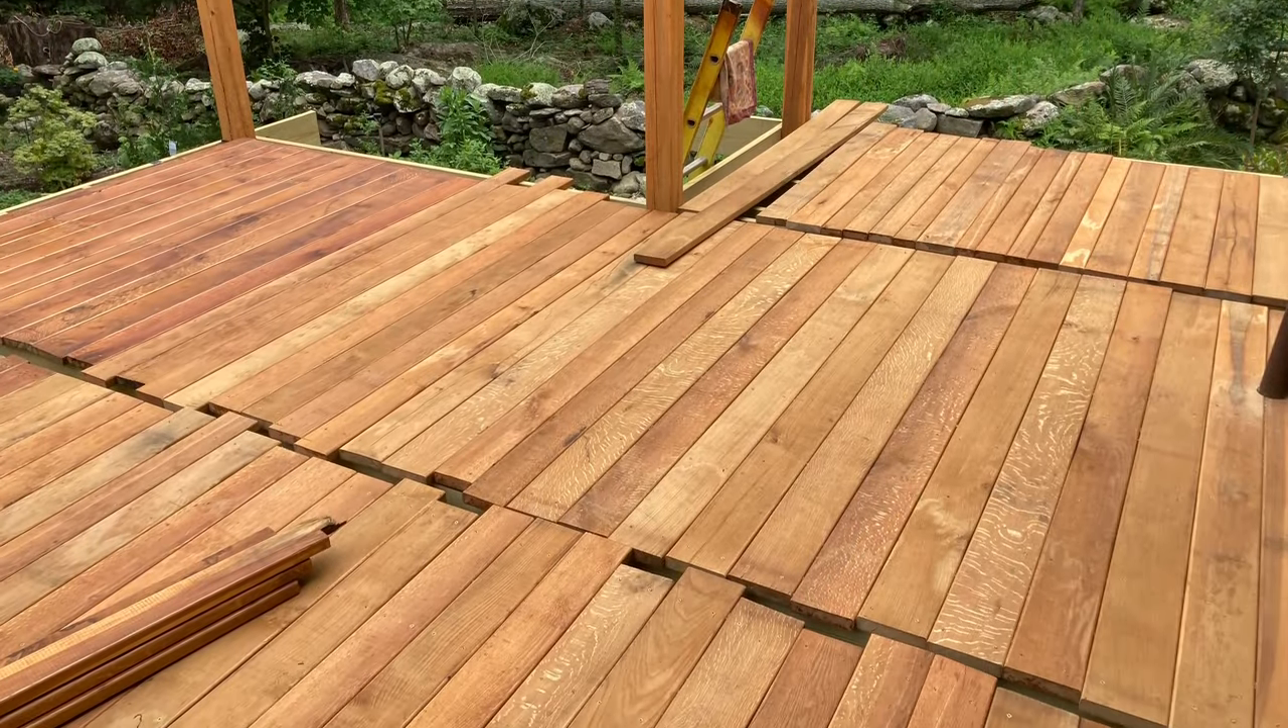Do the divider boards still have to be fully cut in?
Yes.